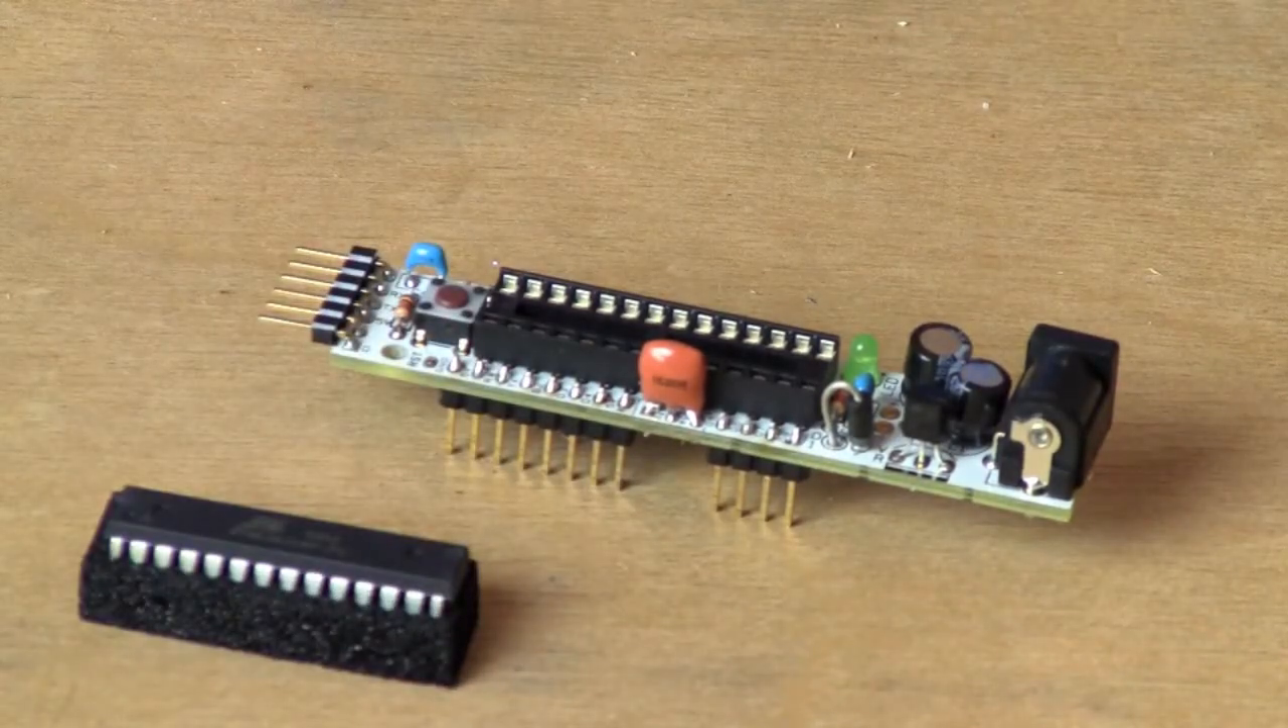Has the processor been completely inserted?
No.